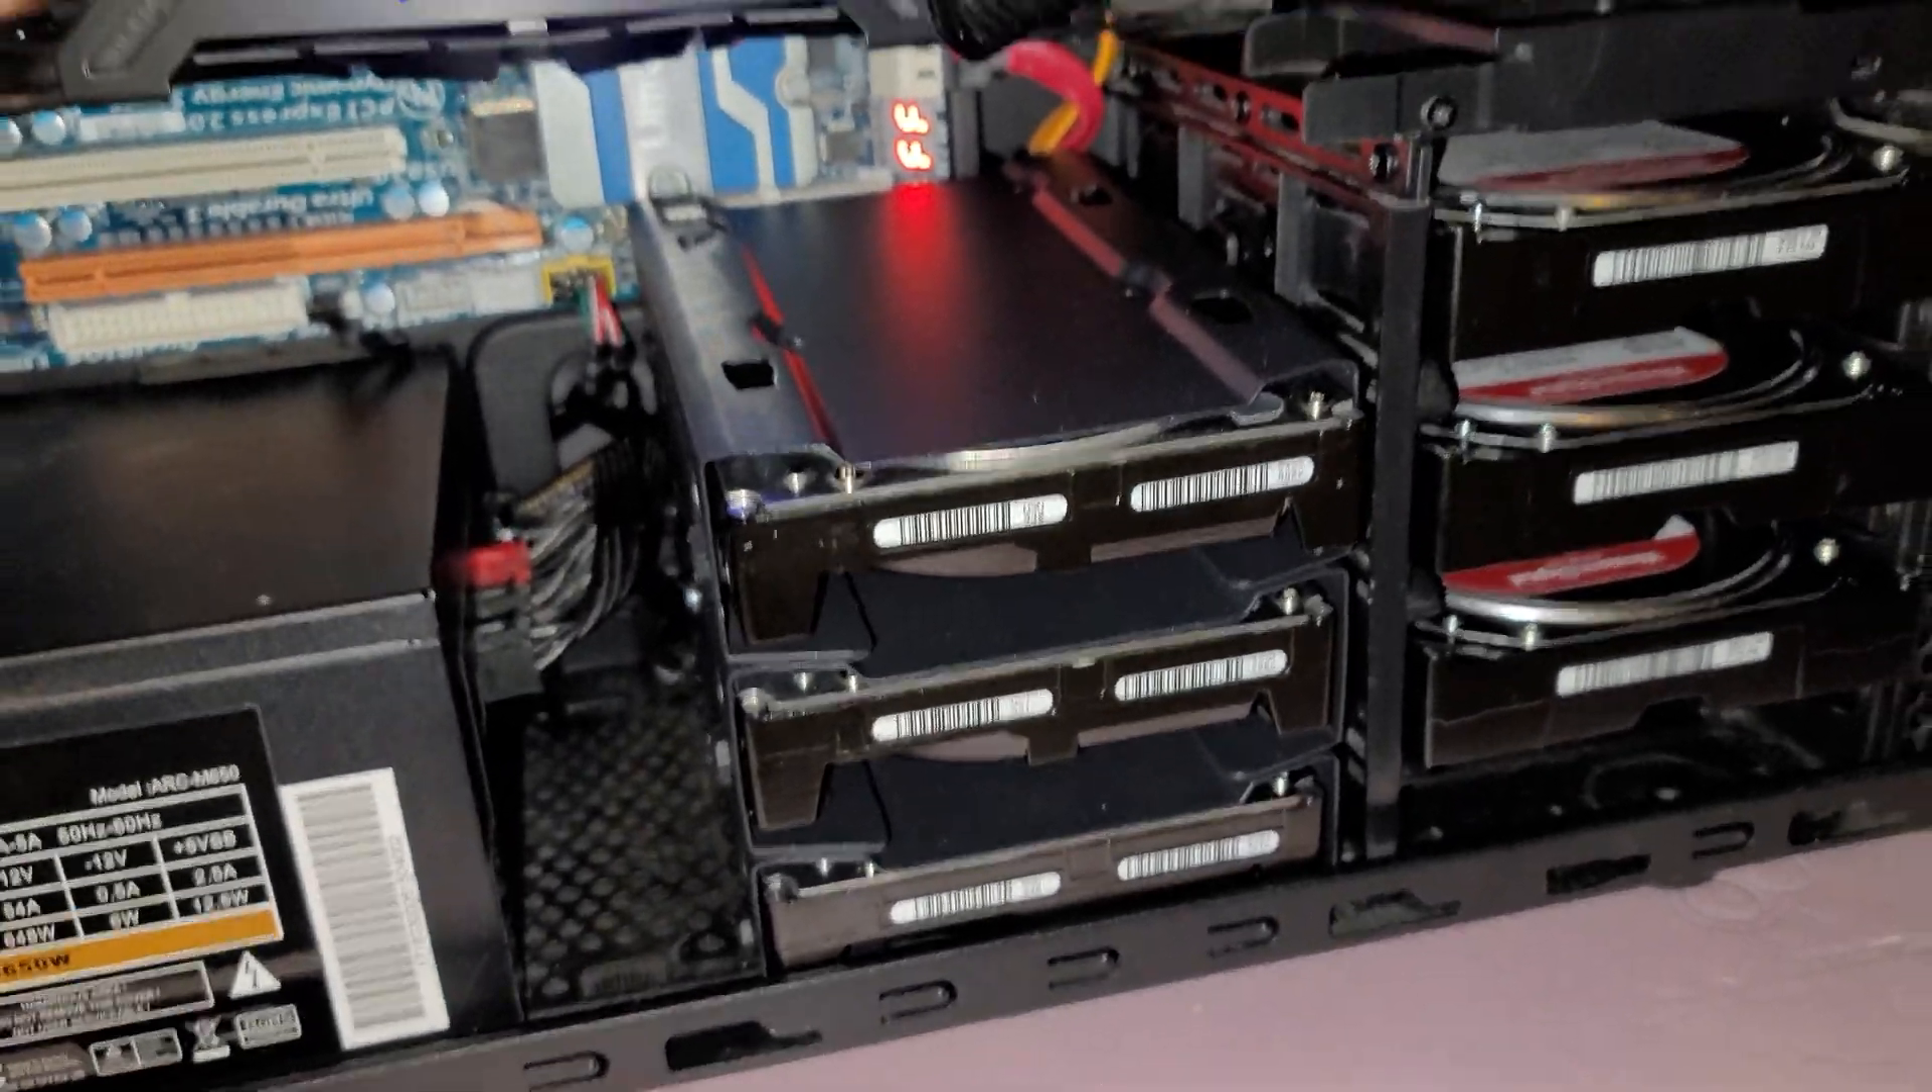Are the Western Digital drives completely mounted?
Yes.